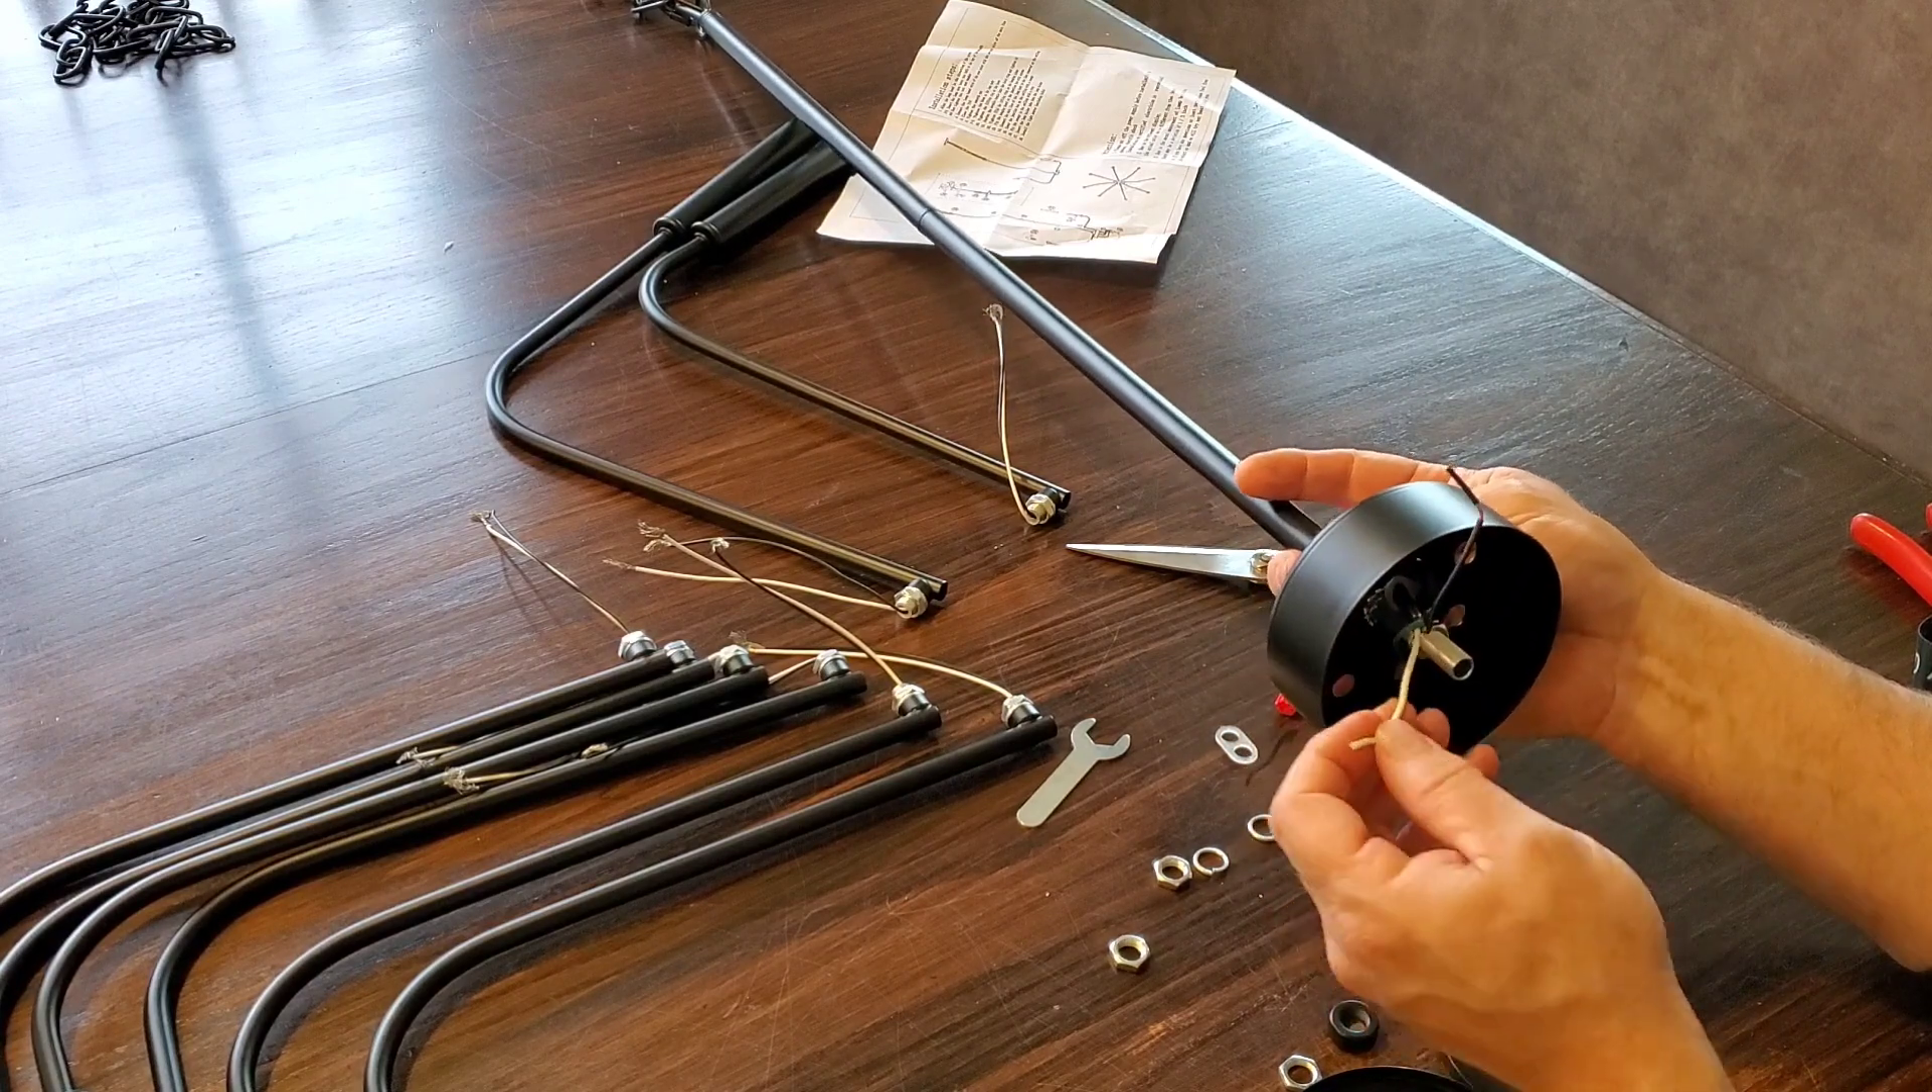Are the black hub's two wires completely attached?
No.